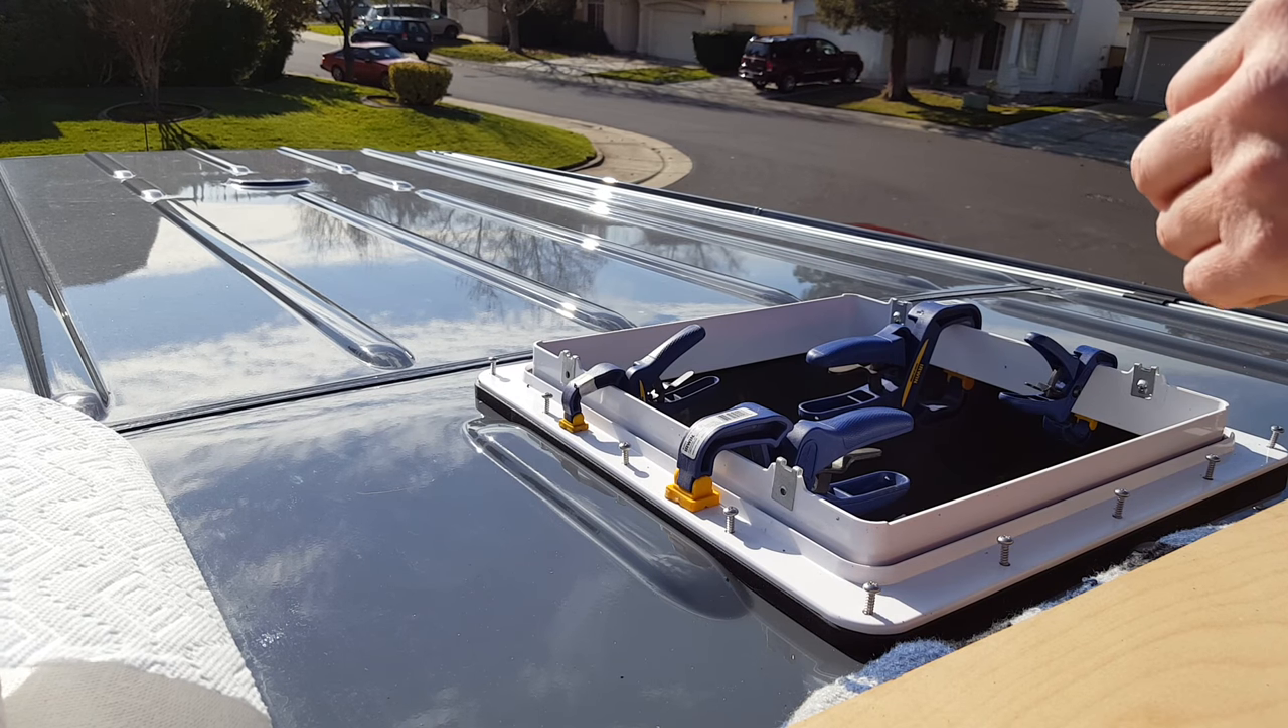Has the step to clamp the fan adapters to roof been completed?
Yes.